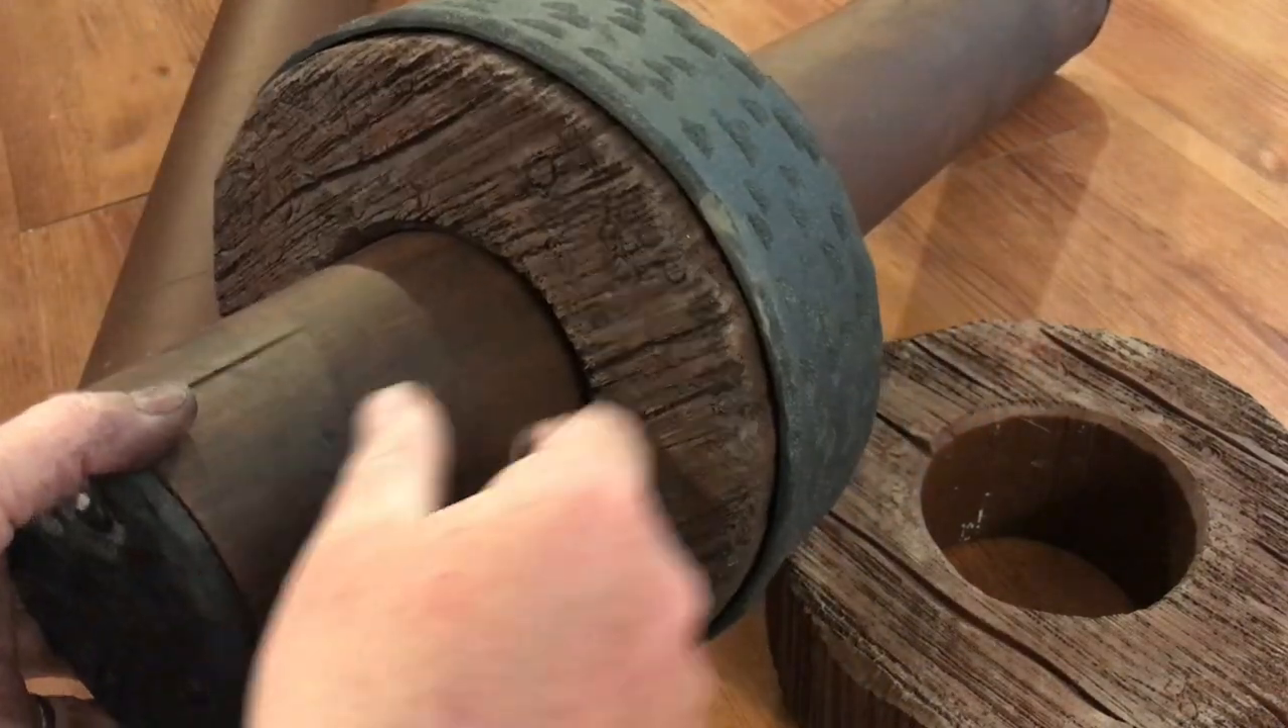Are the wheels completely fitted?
No.